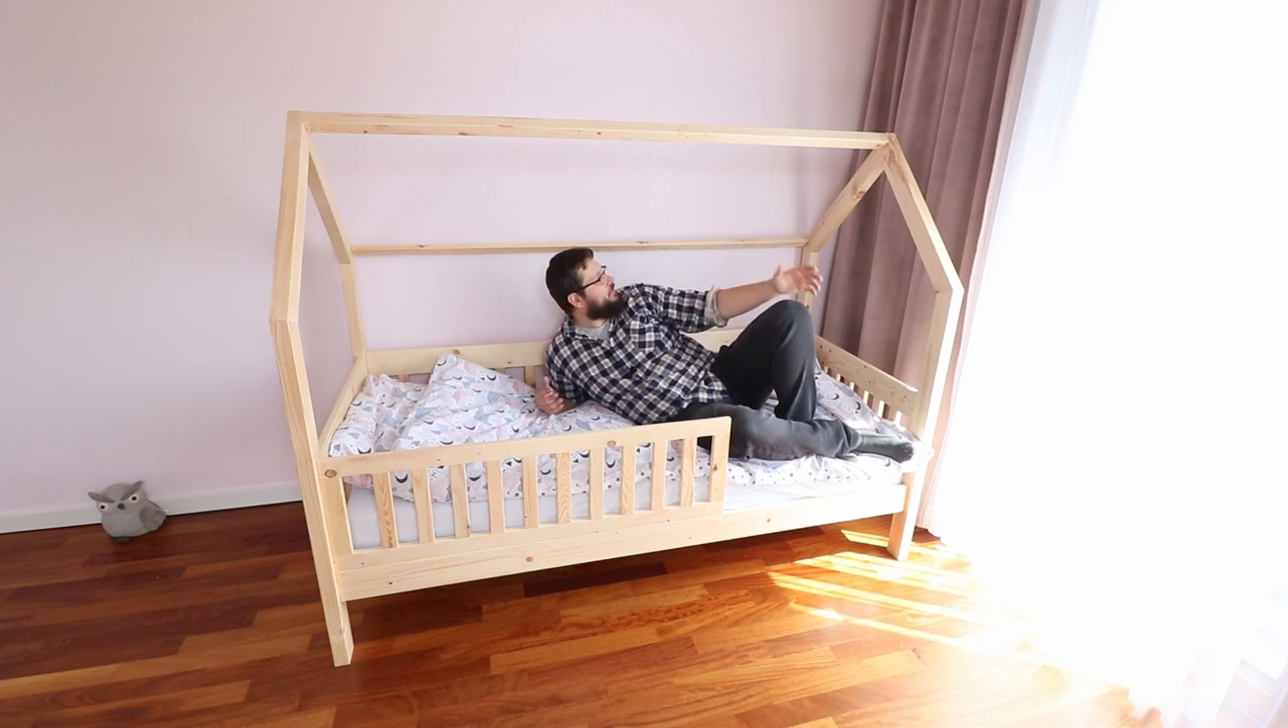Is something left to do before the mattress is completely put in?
No.